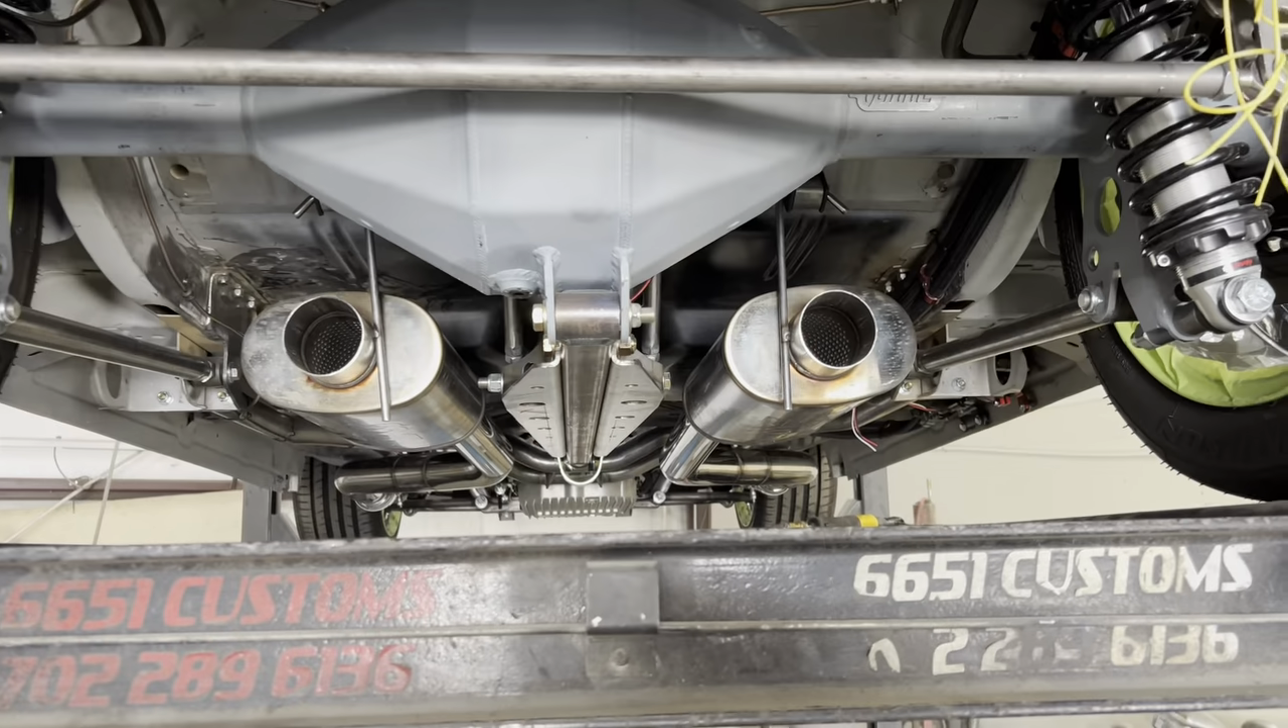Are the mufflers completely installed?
Yes.